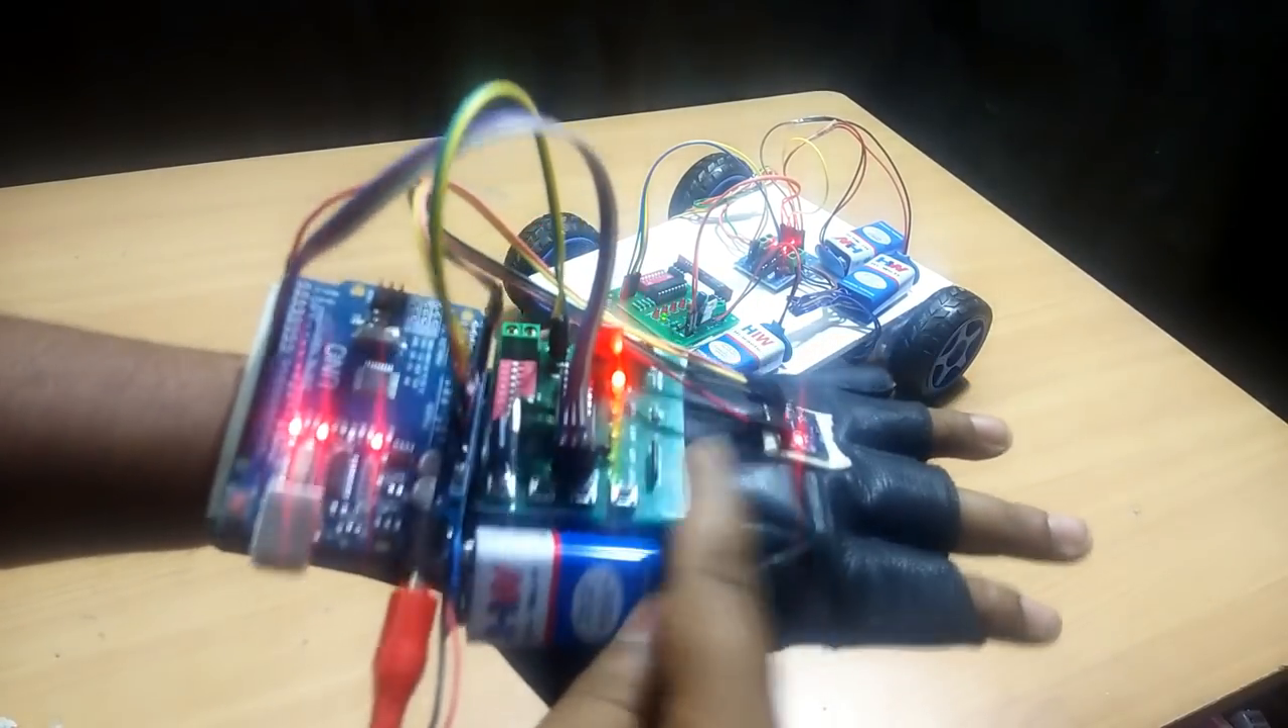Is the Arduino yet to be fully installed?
No.